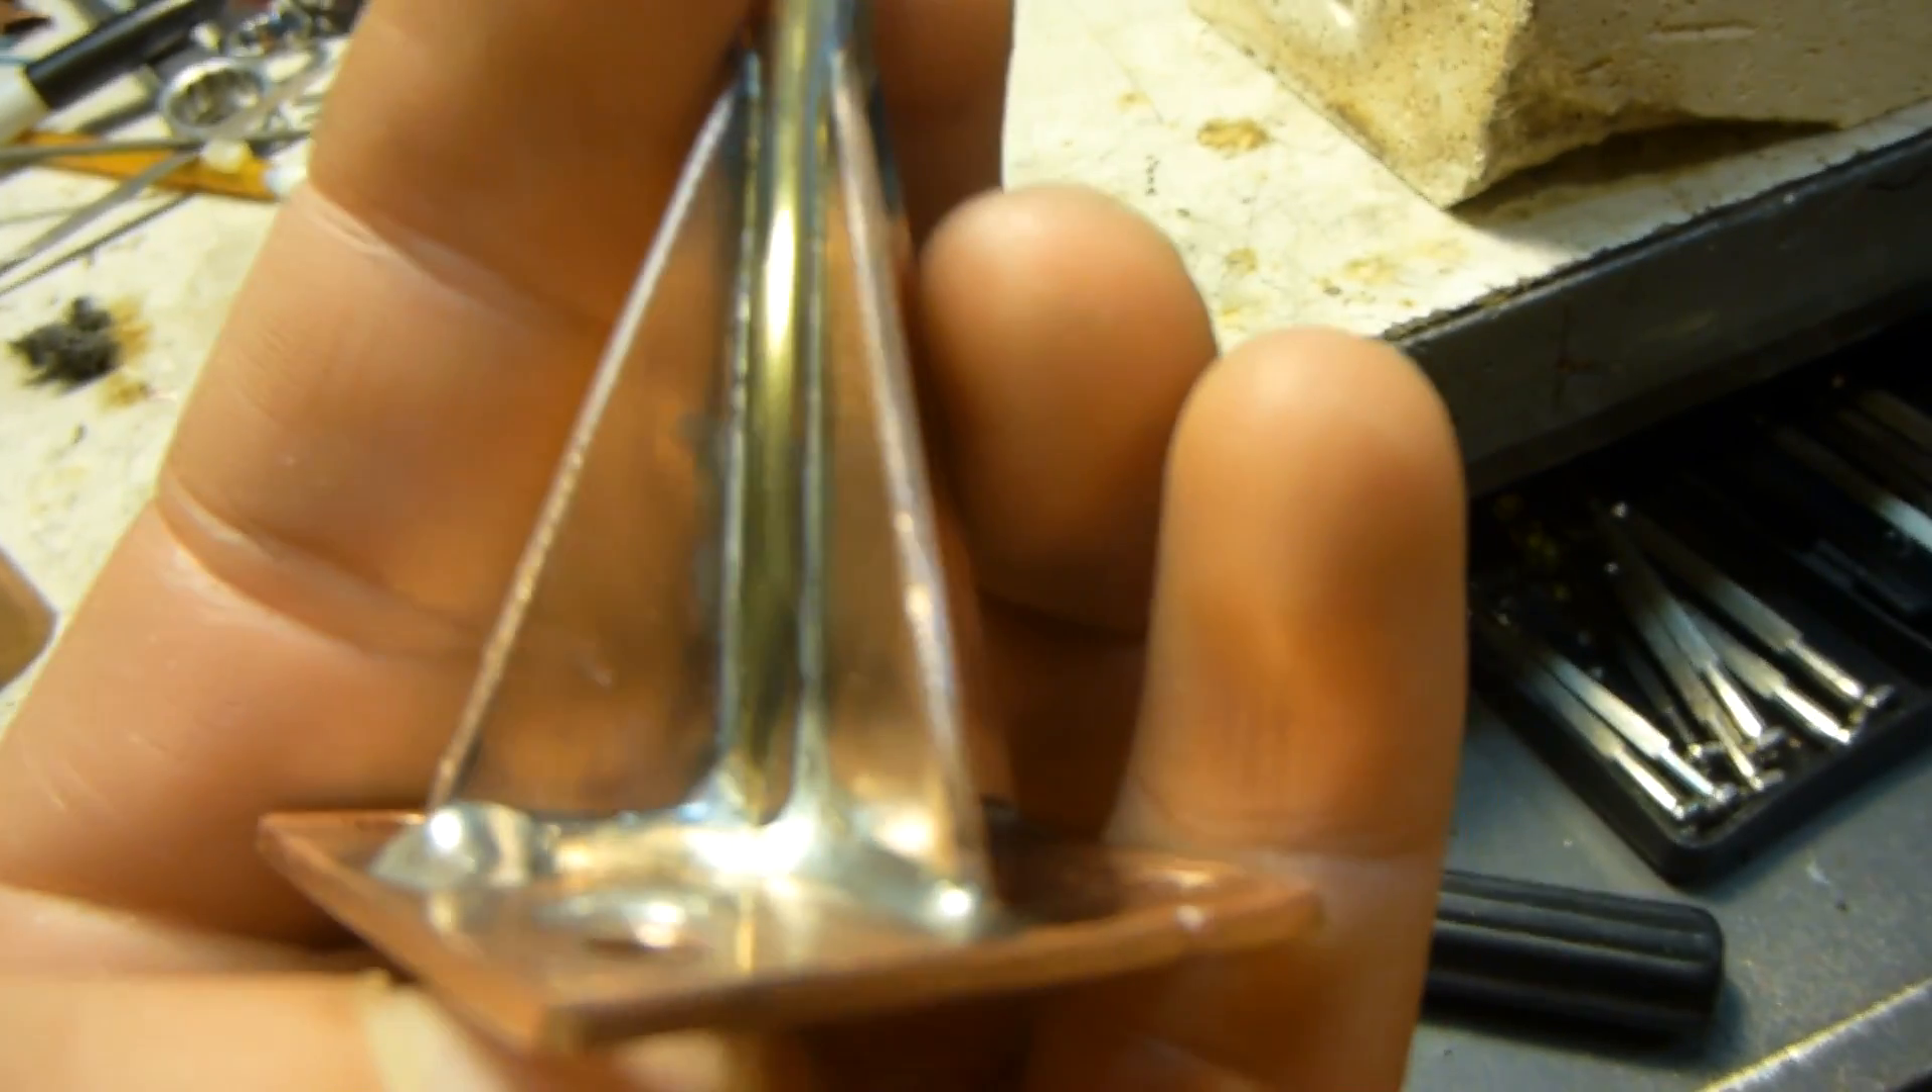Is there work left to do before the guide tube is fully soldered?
No.